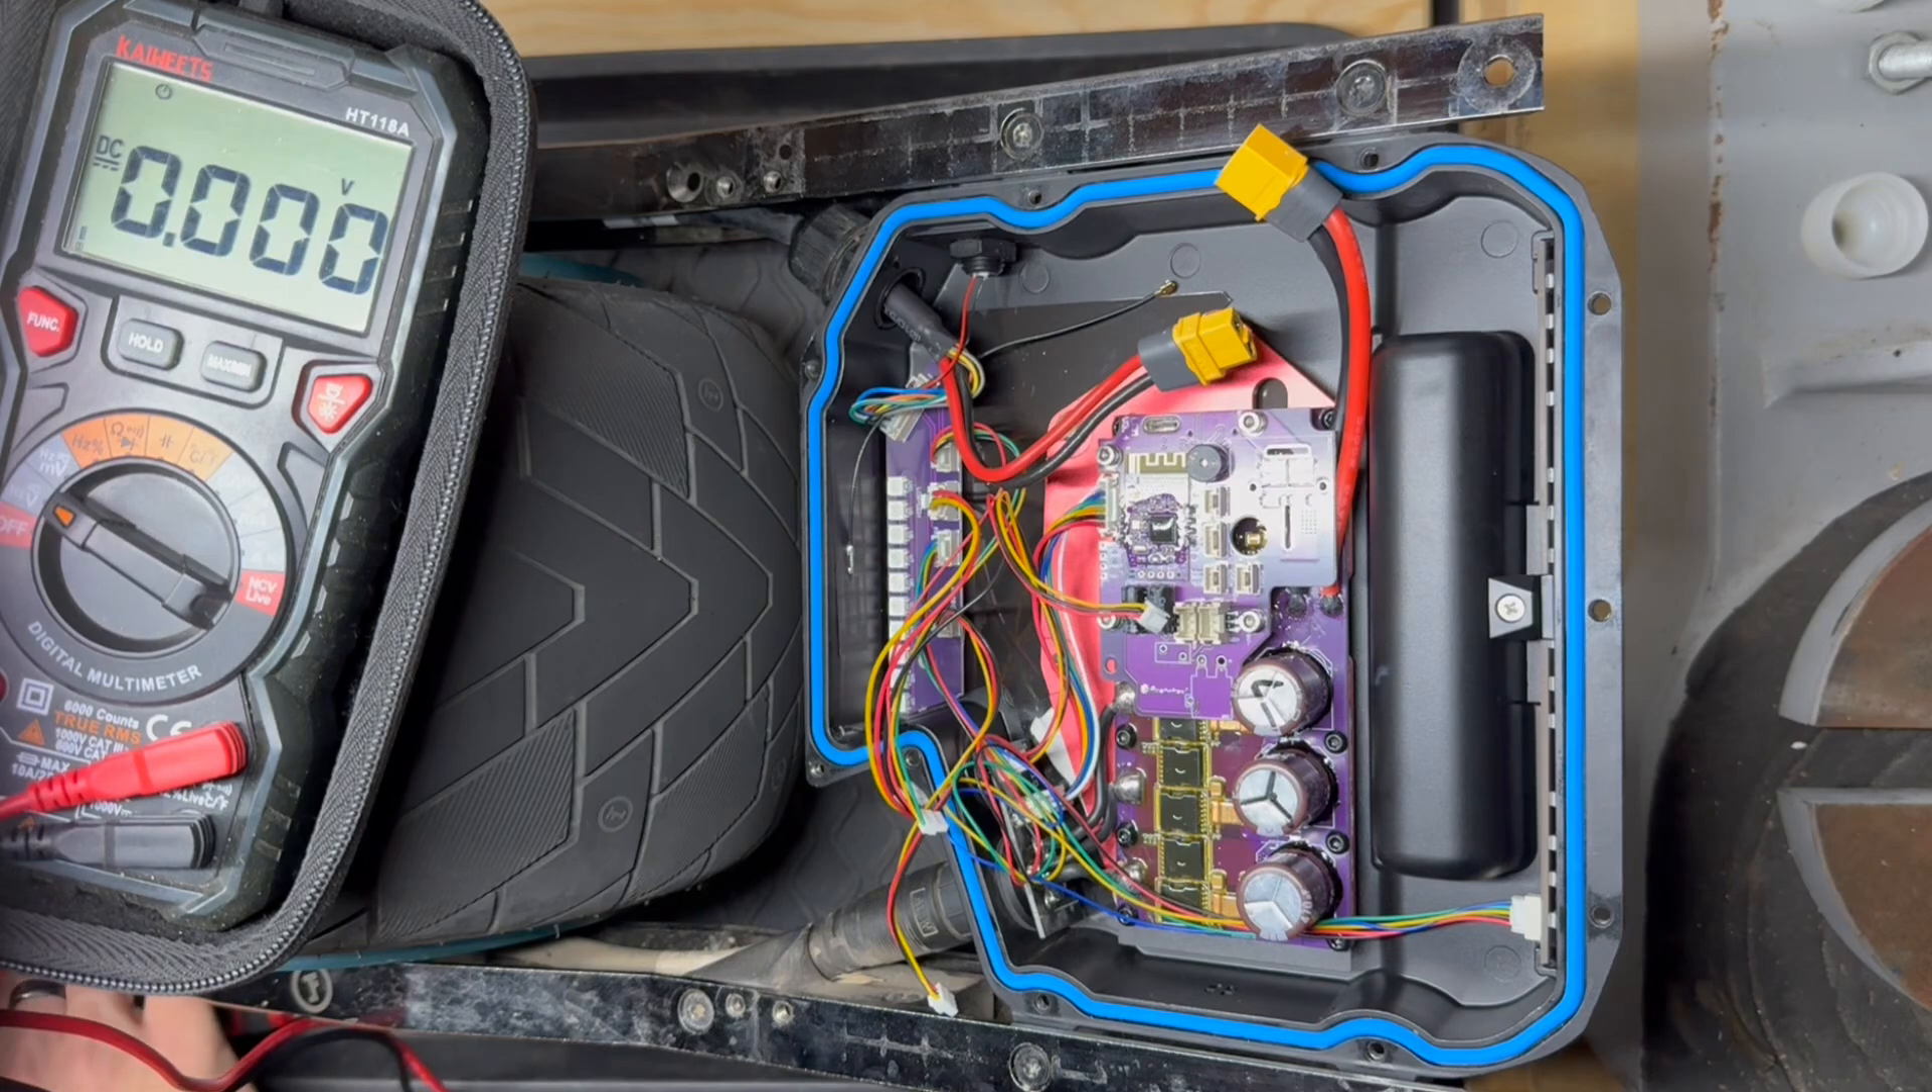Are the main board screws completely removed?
No.